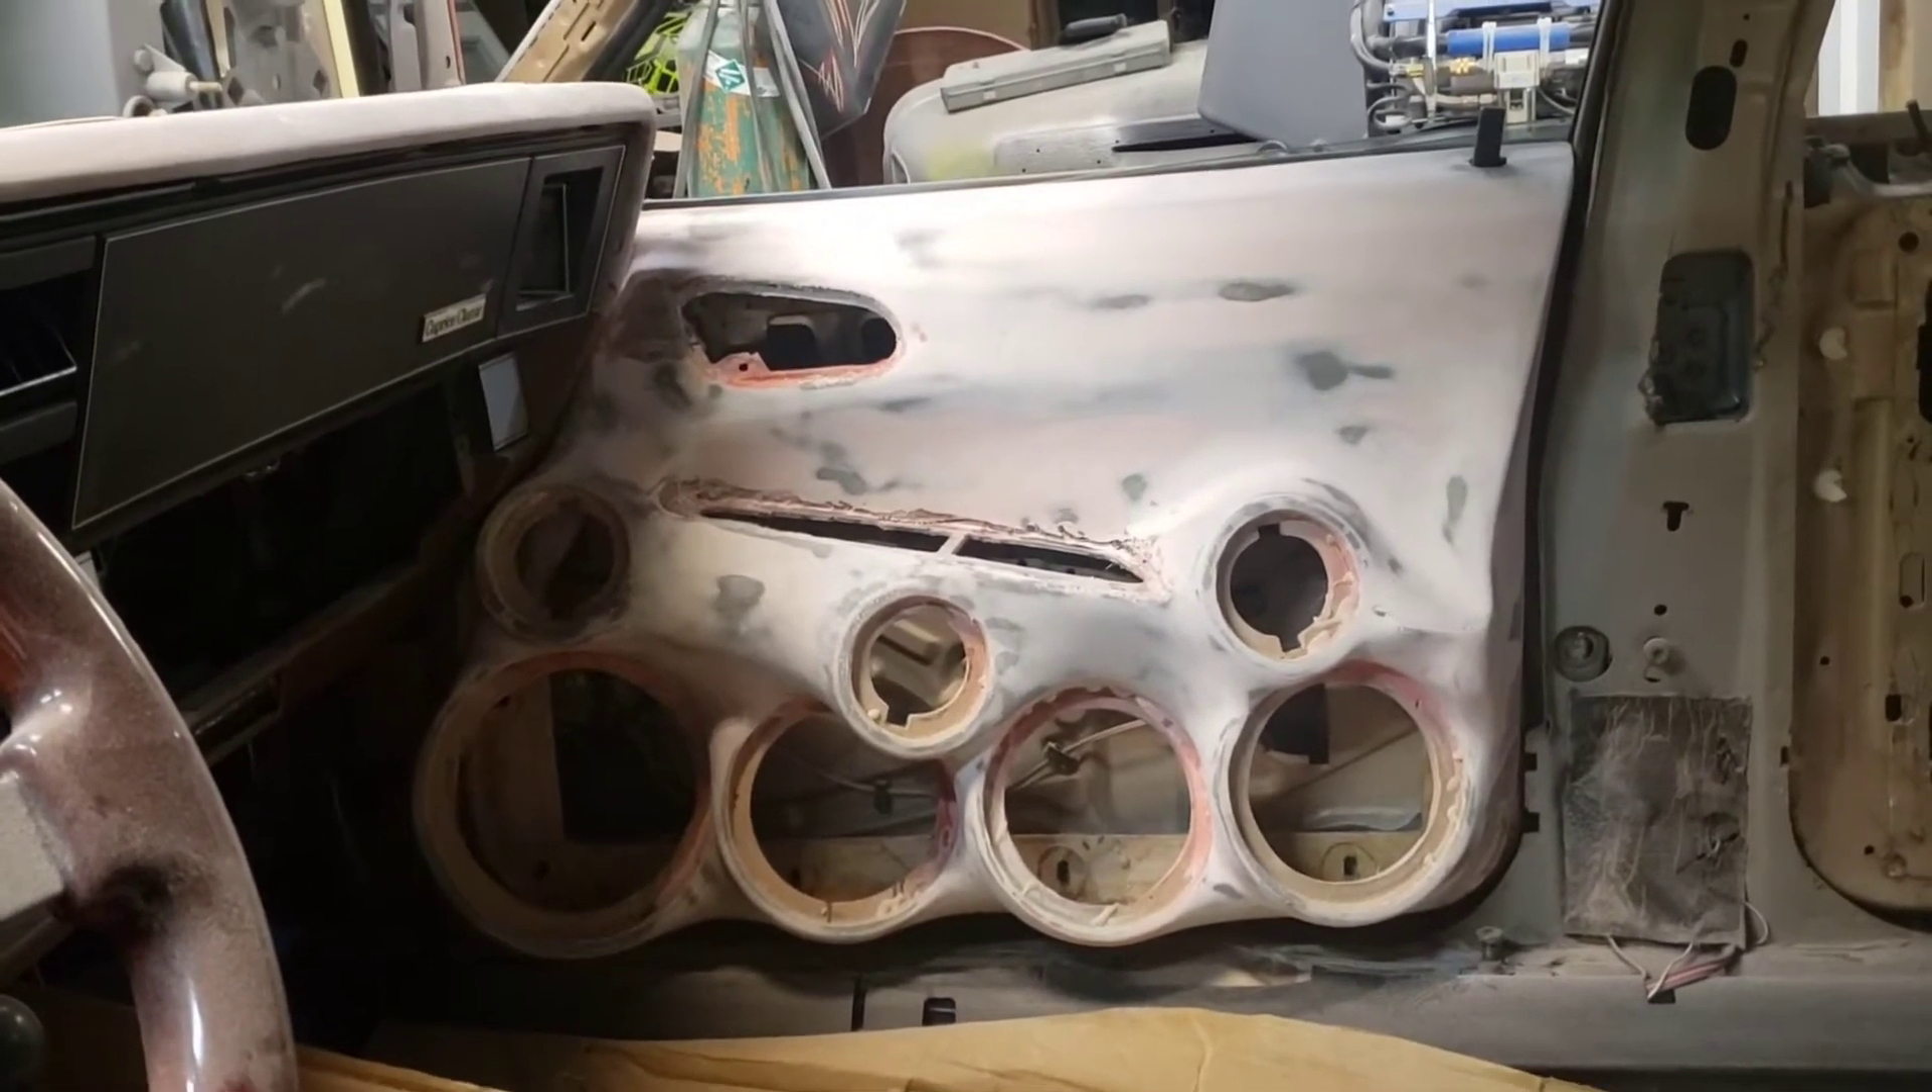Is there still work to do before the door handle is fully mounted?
Yes.